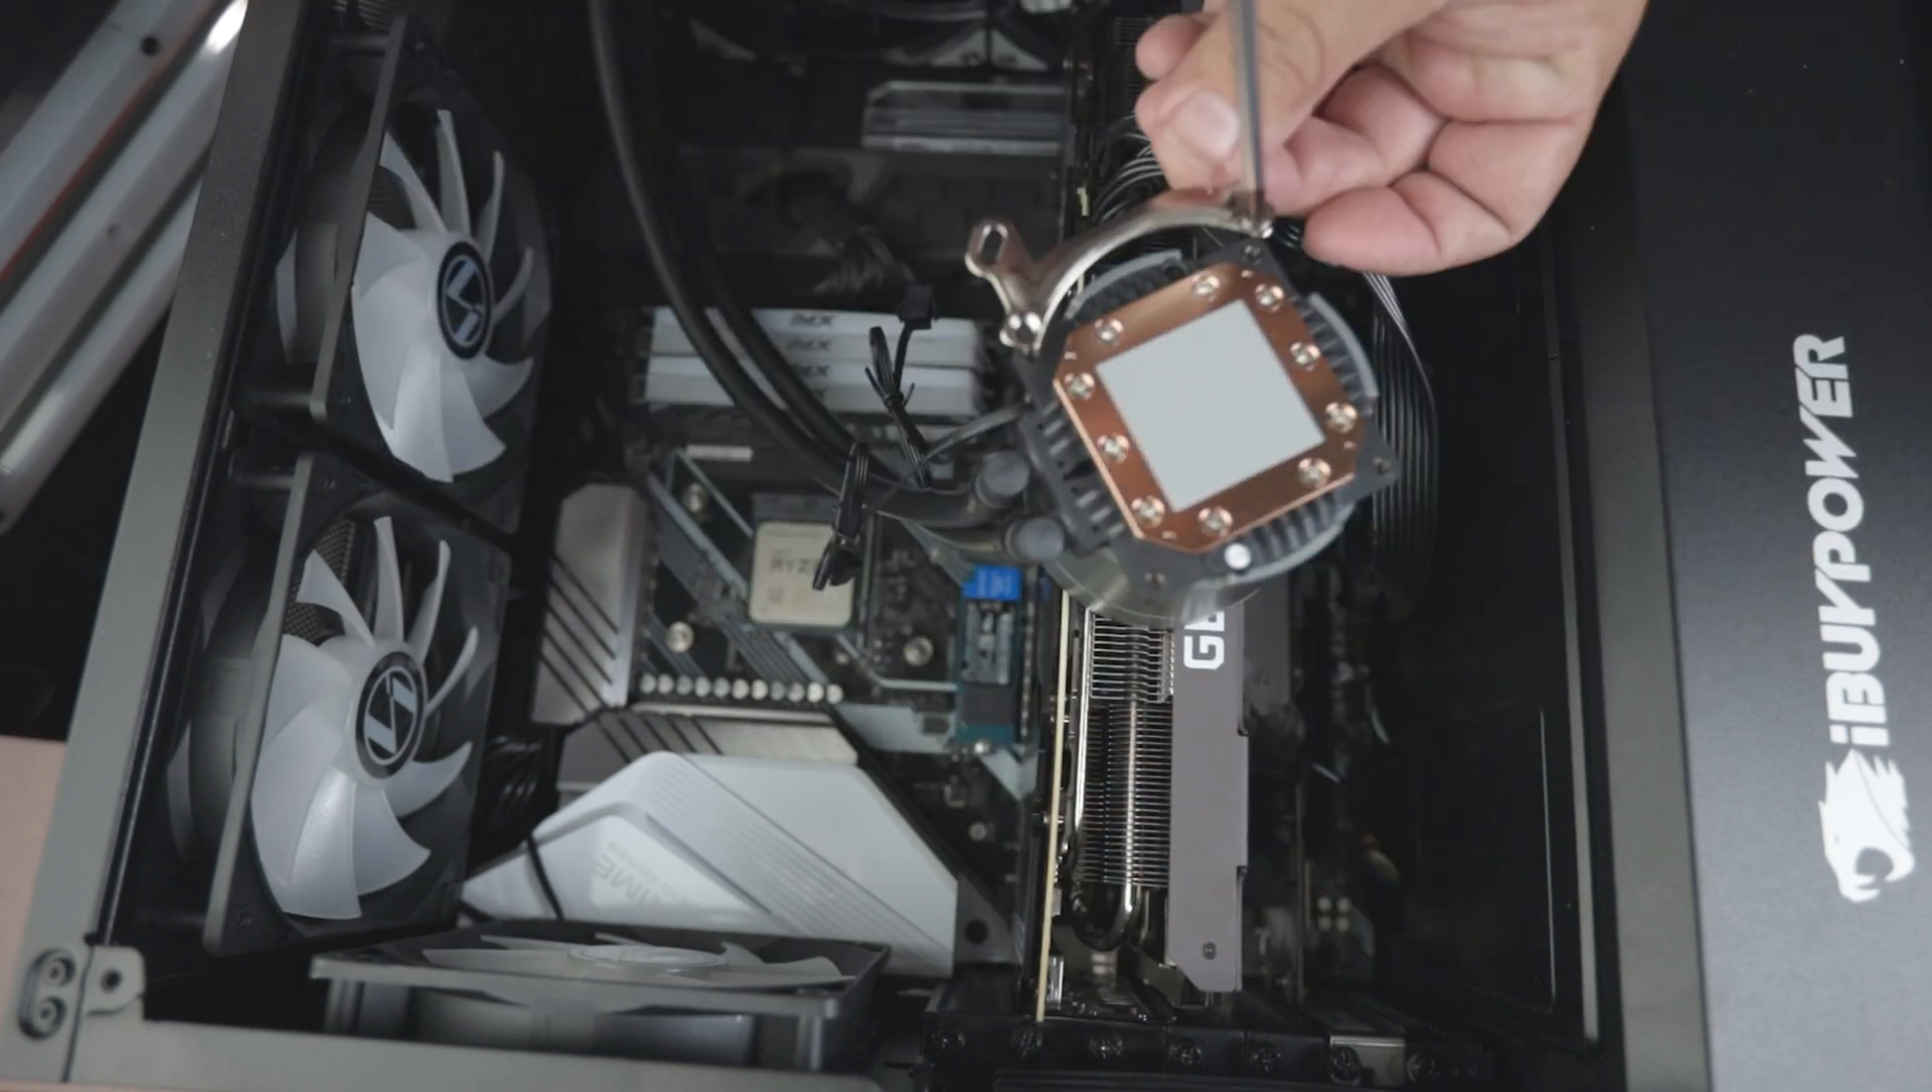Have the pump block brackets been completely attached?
No.